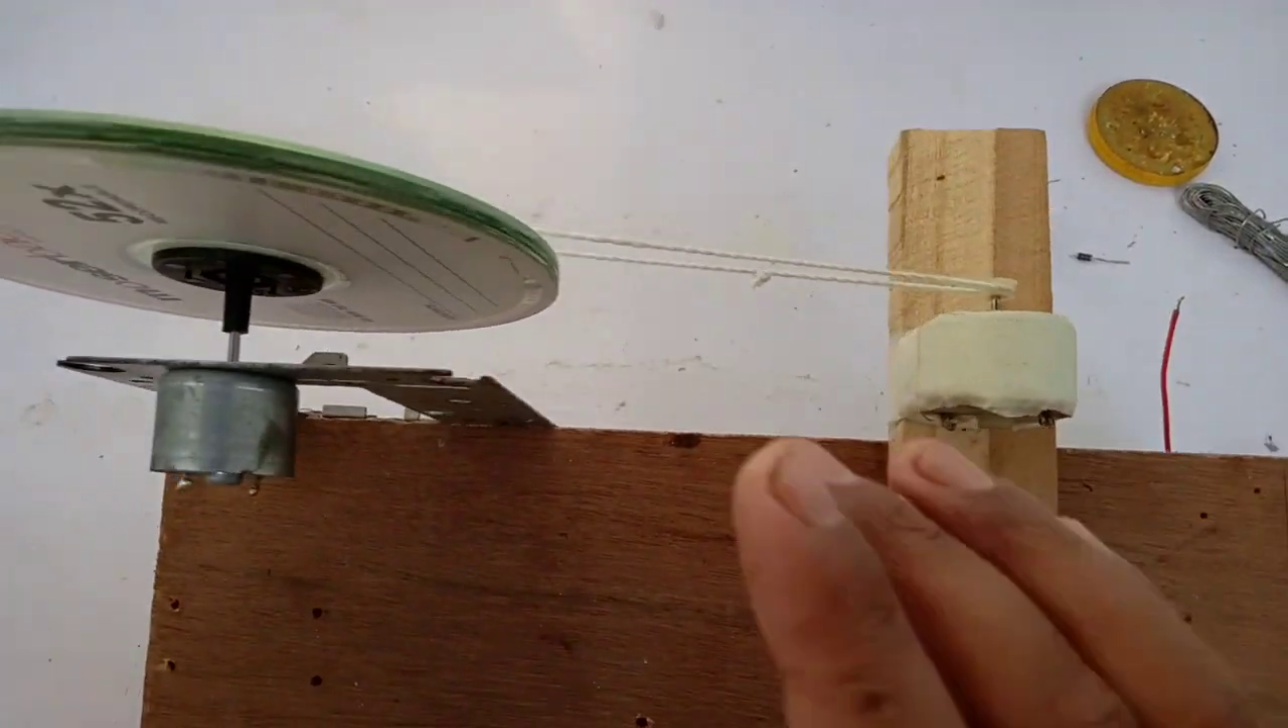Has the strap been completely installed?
Yes.